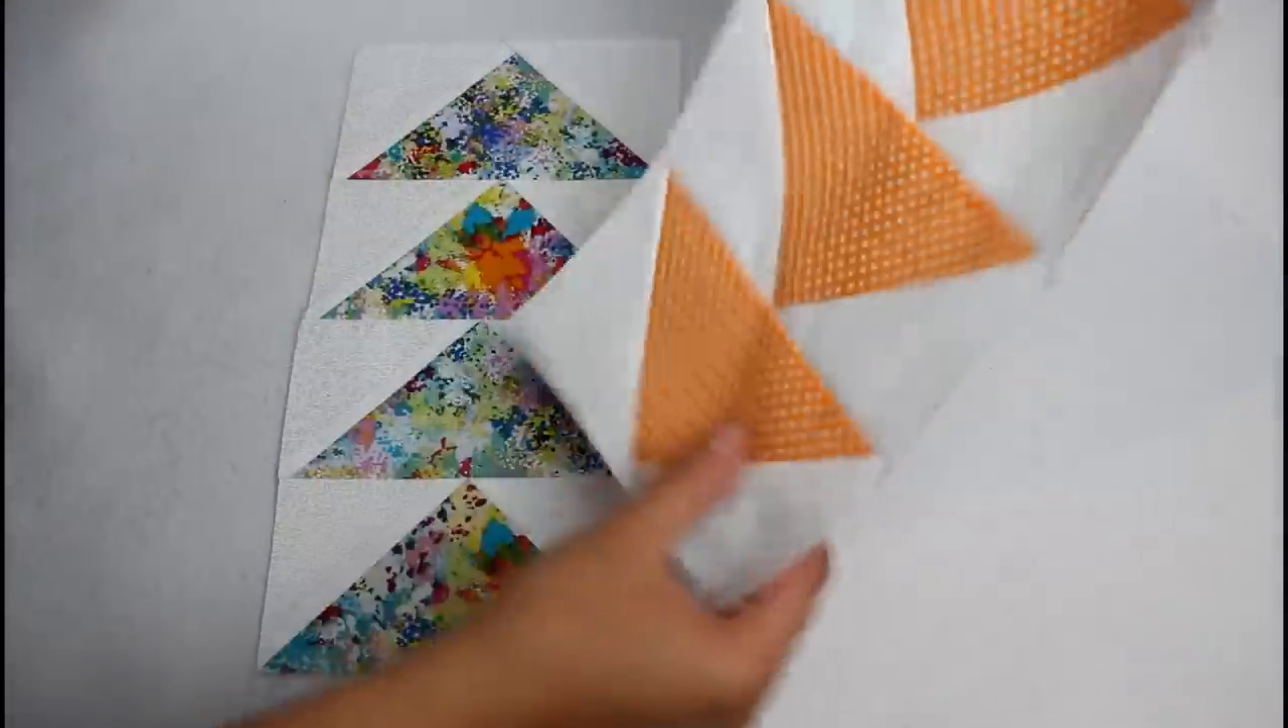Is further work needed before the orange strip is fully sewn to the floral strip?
Yes.